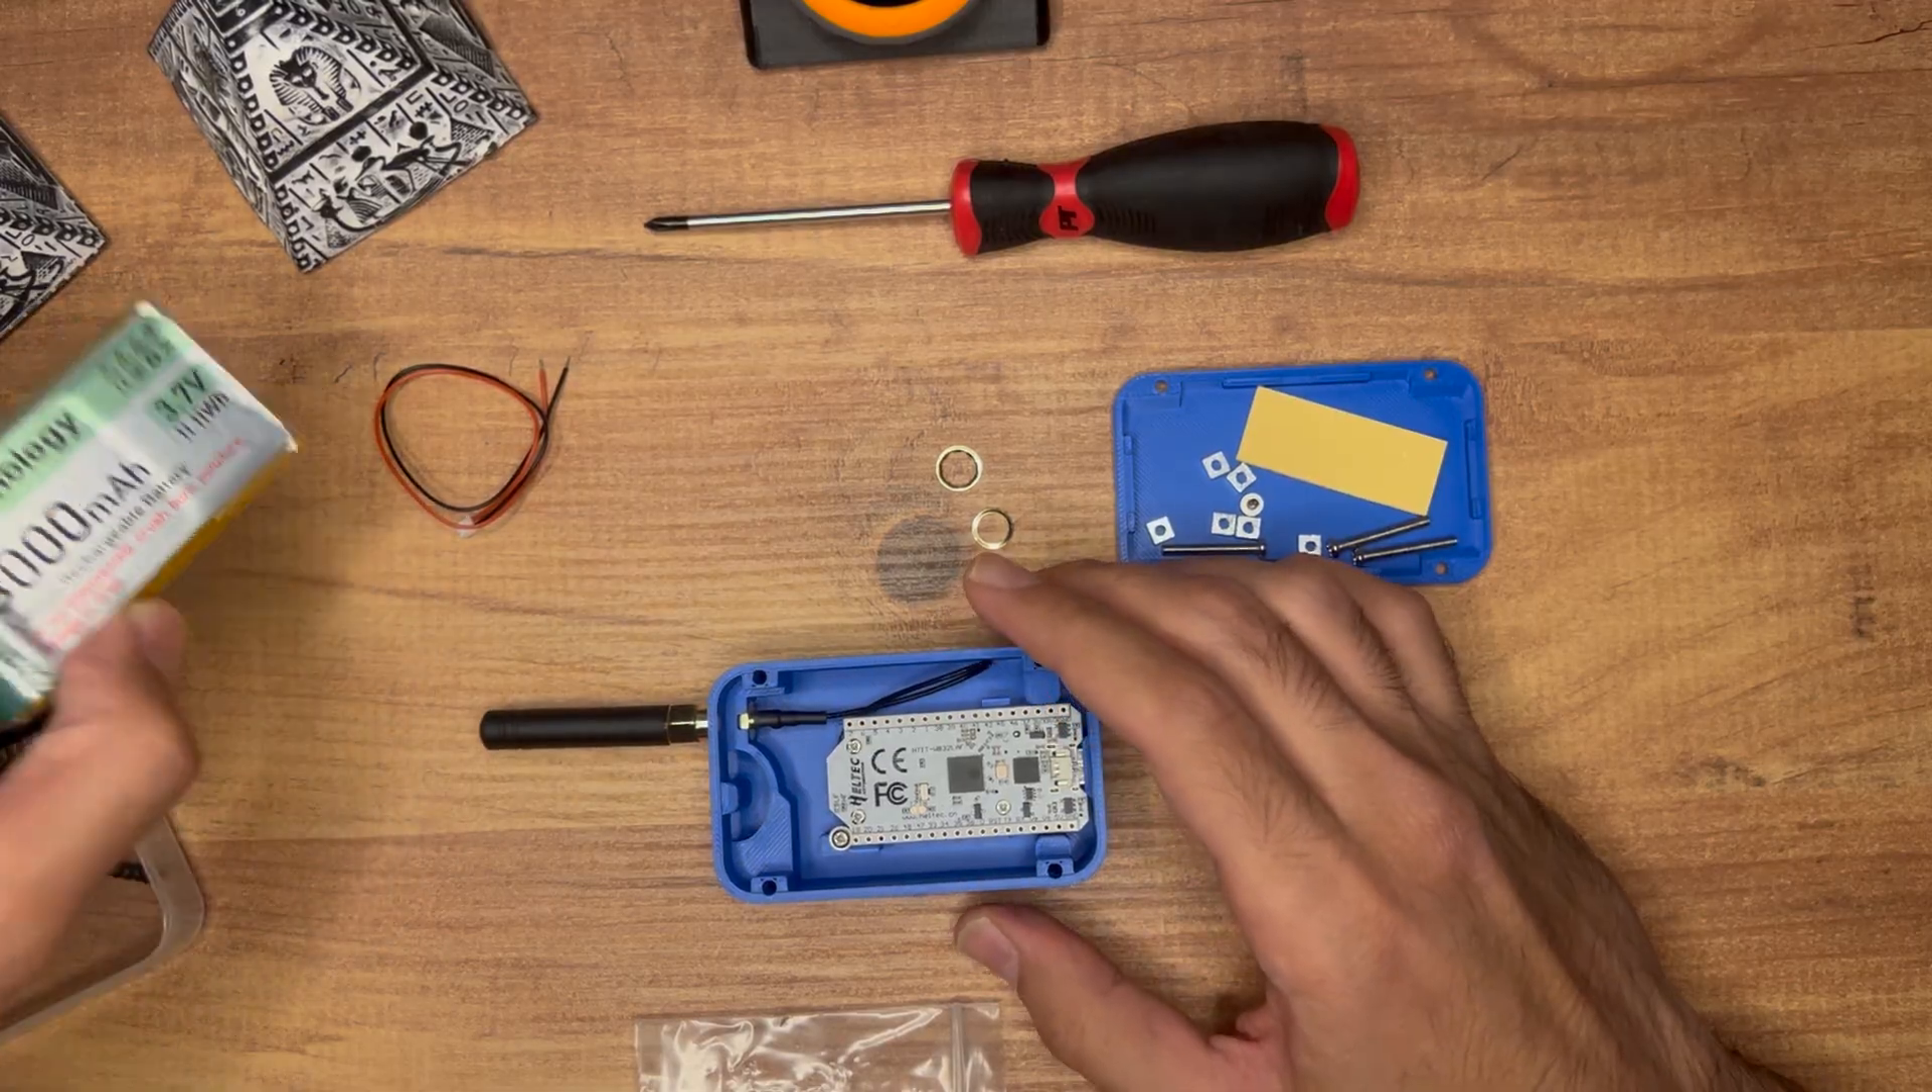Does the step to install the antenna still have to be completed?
No.